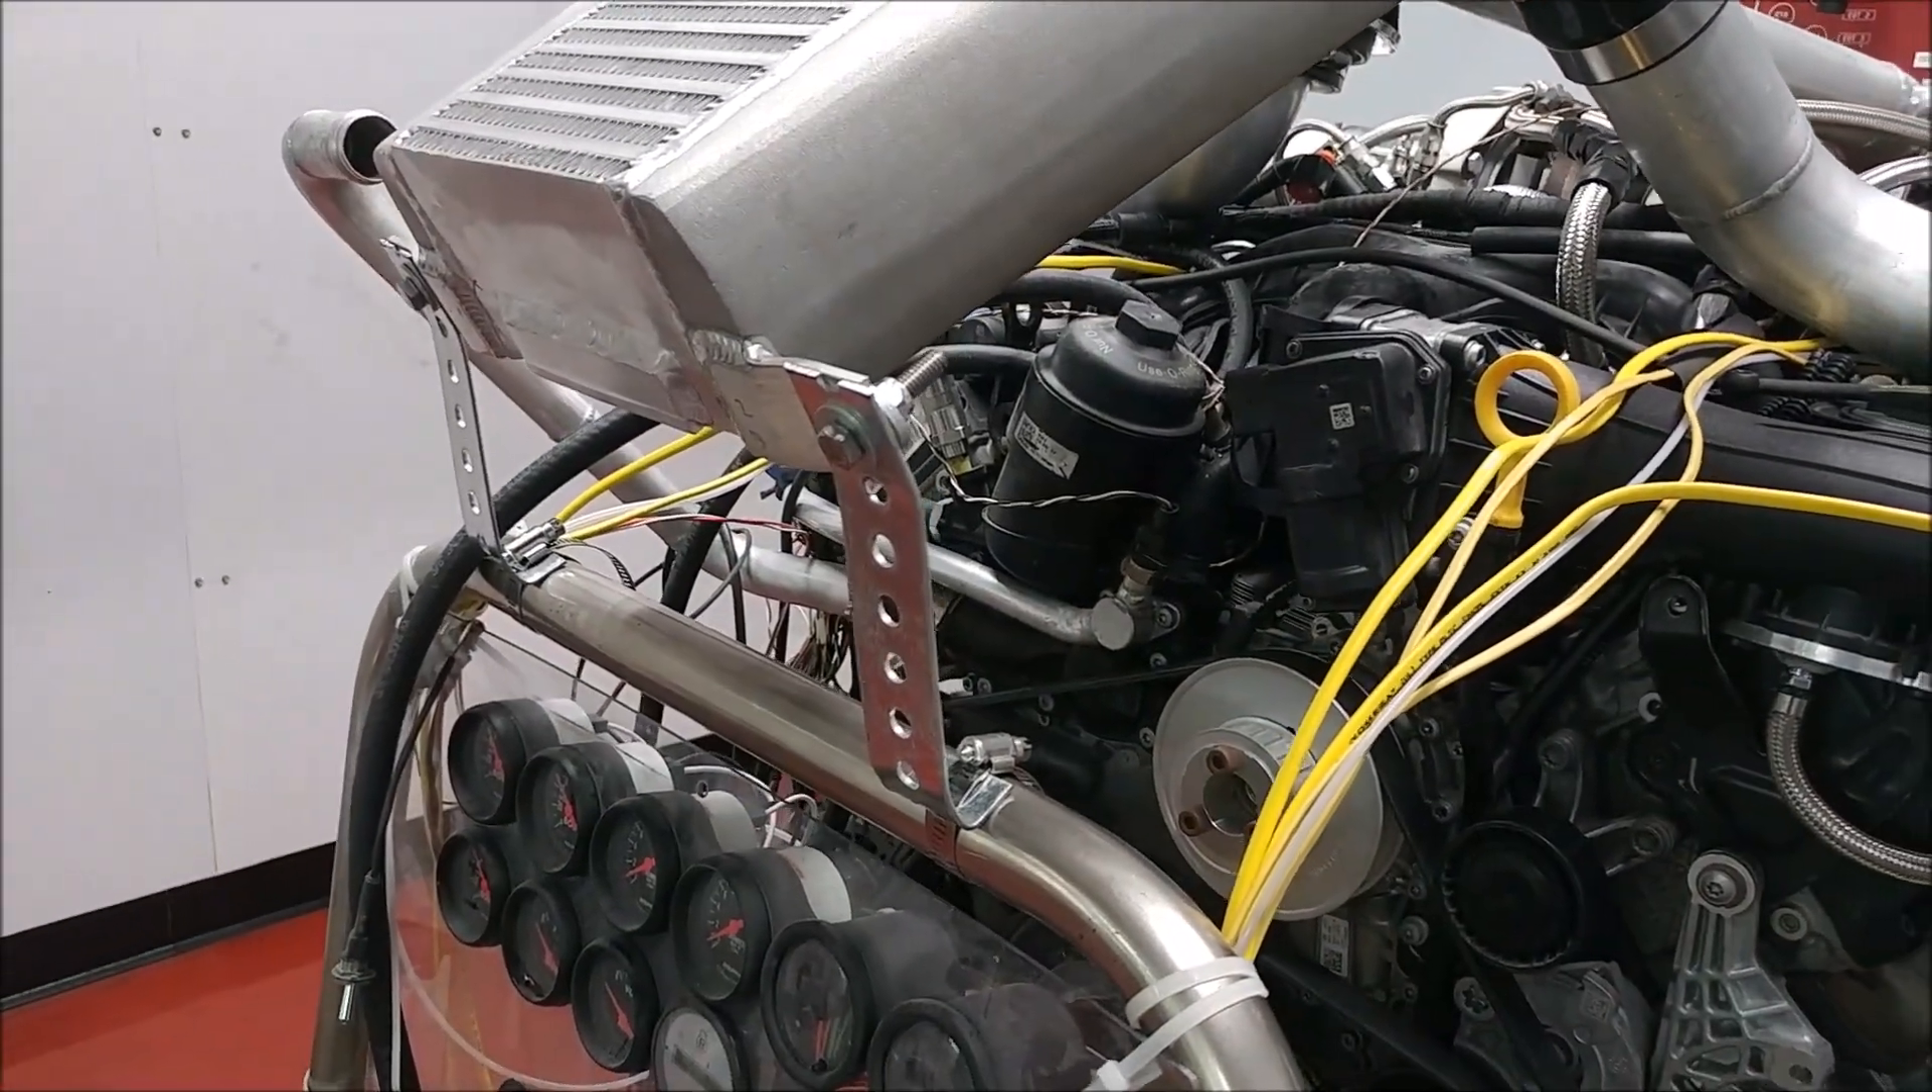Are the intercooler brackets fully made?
Yes.